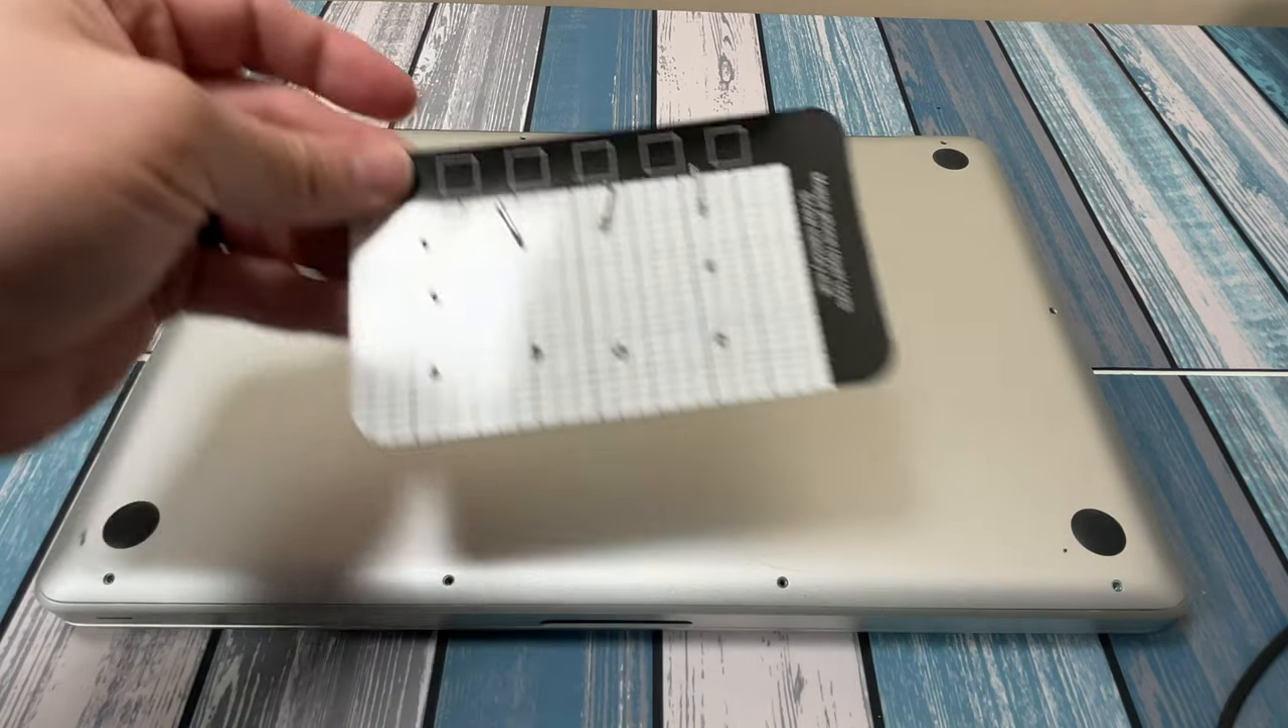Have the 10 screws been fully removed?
Yes.